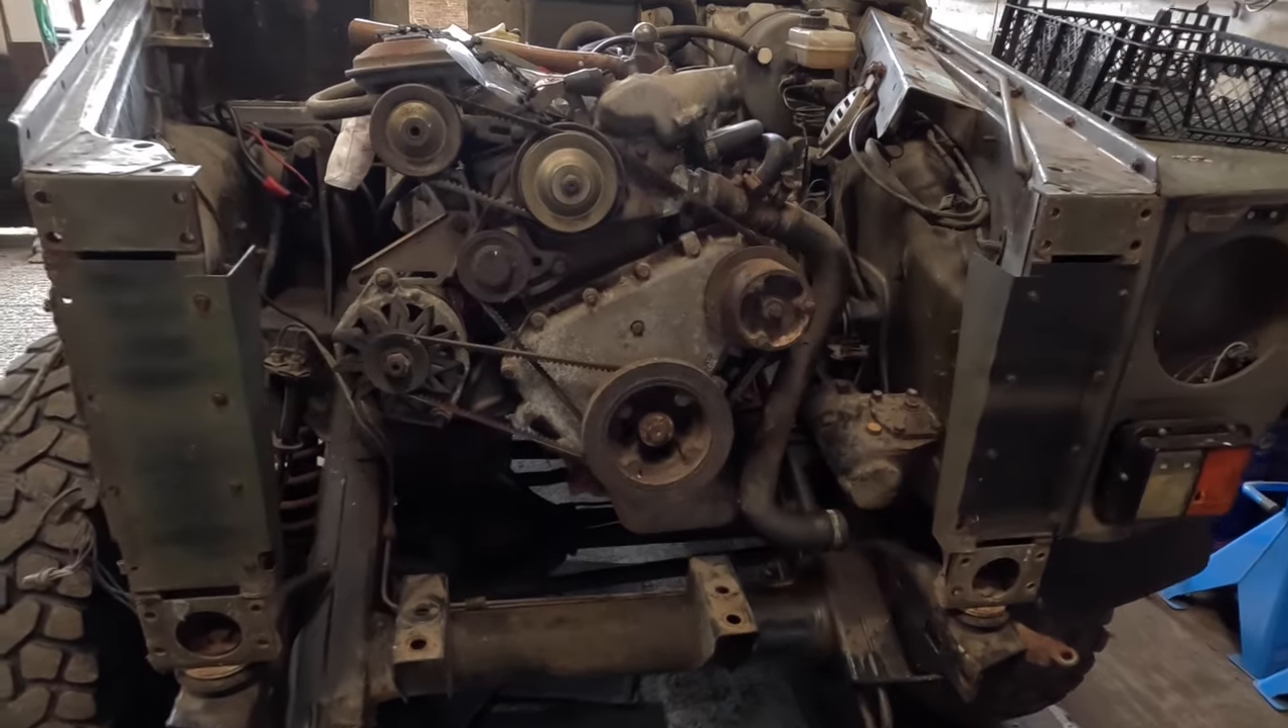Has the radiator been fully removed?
Yes.